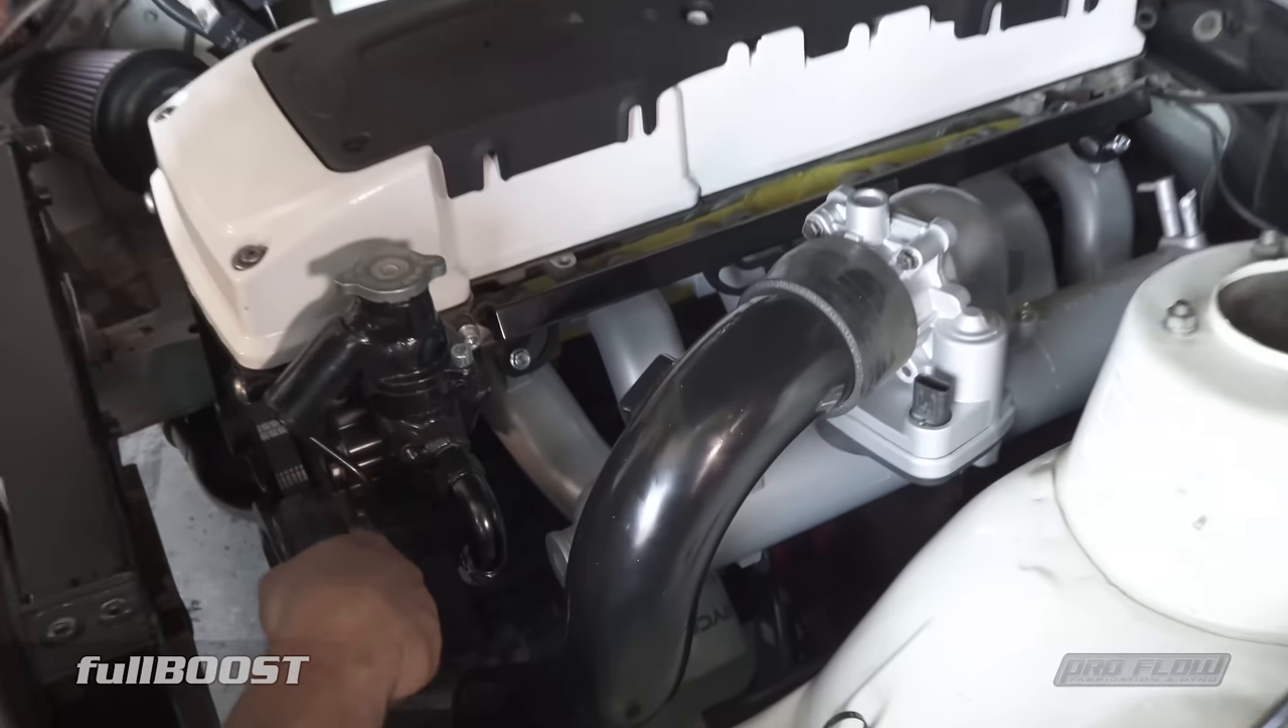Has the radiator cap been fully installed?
Yes.